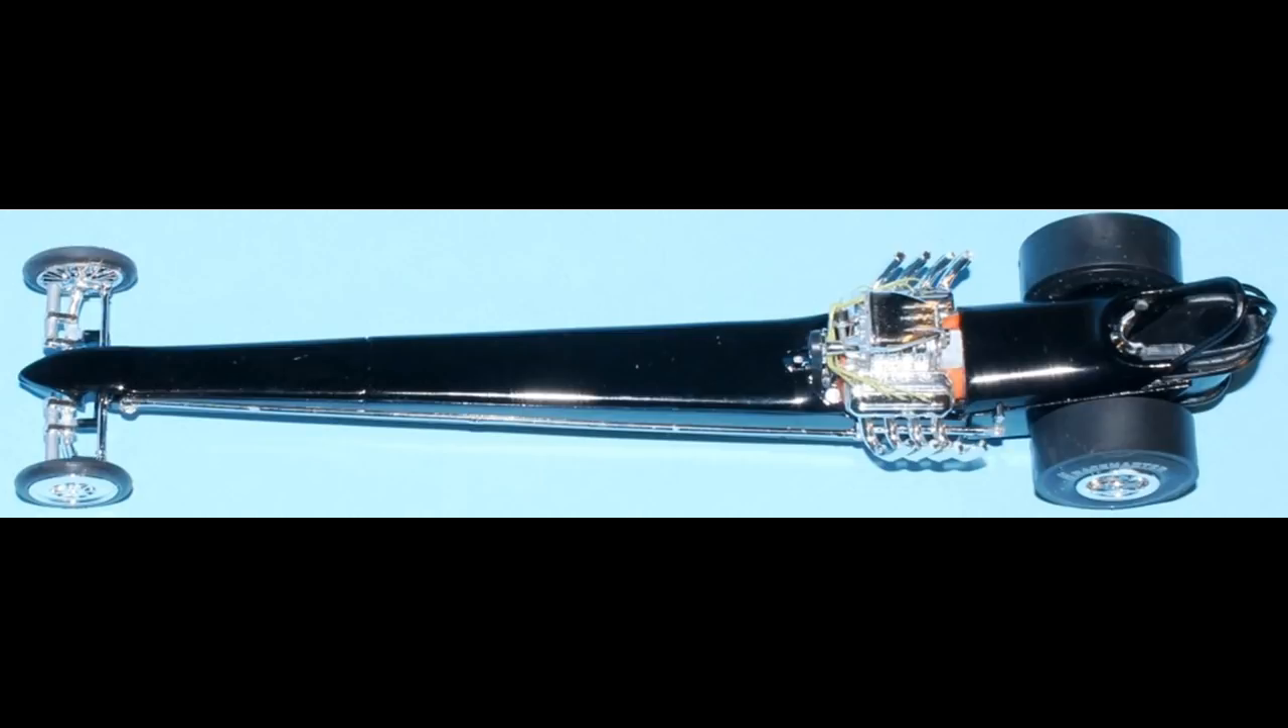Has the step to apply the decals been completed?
No.